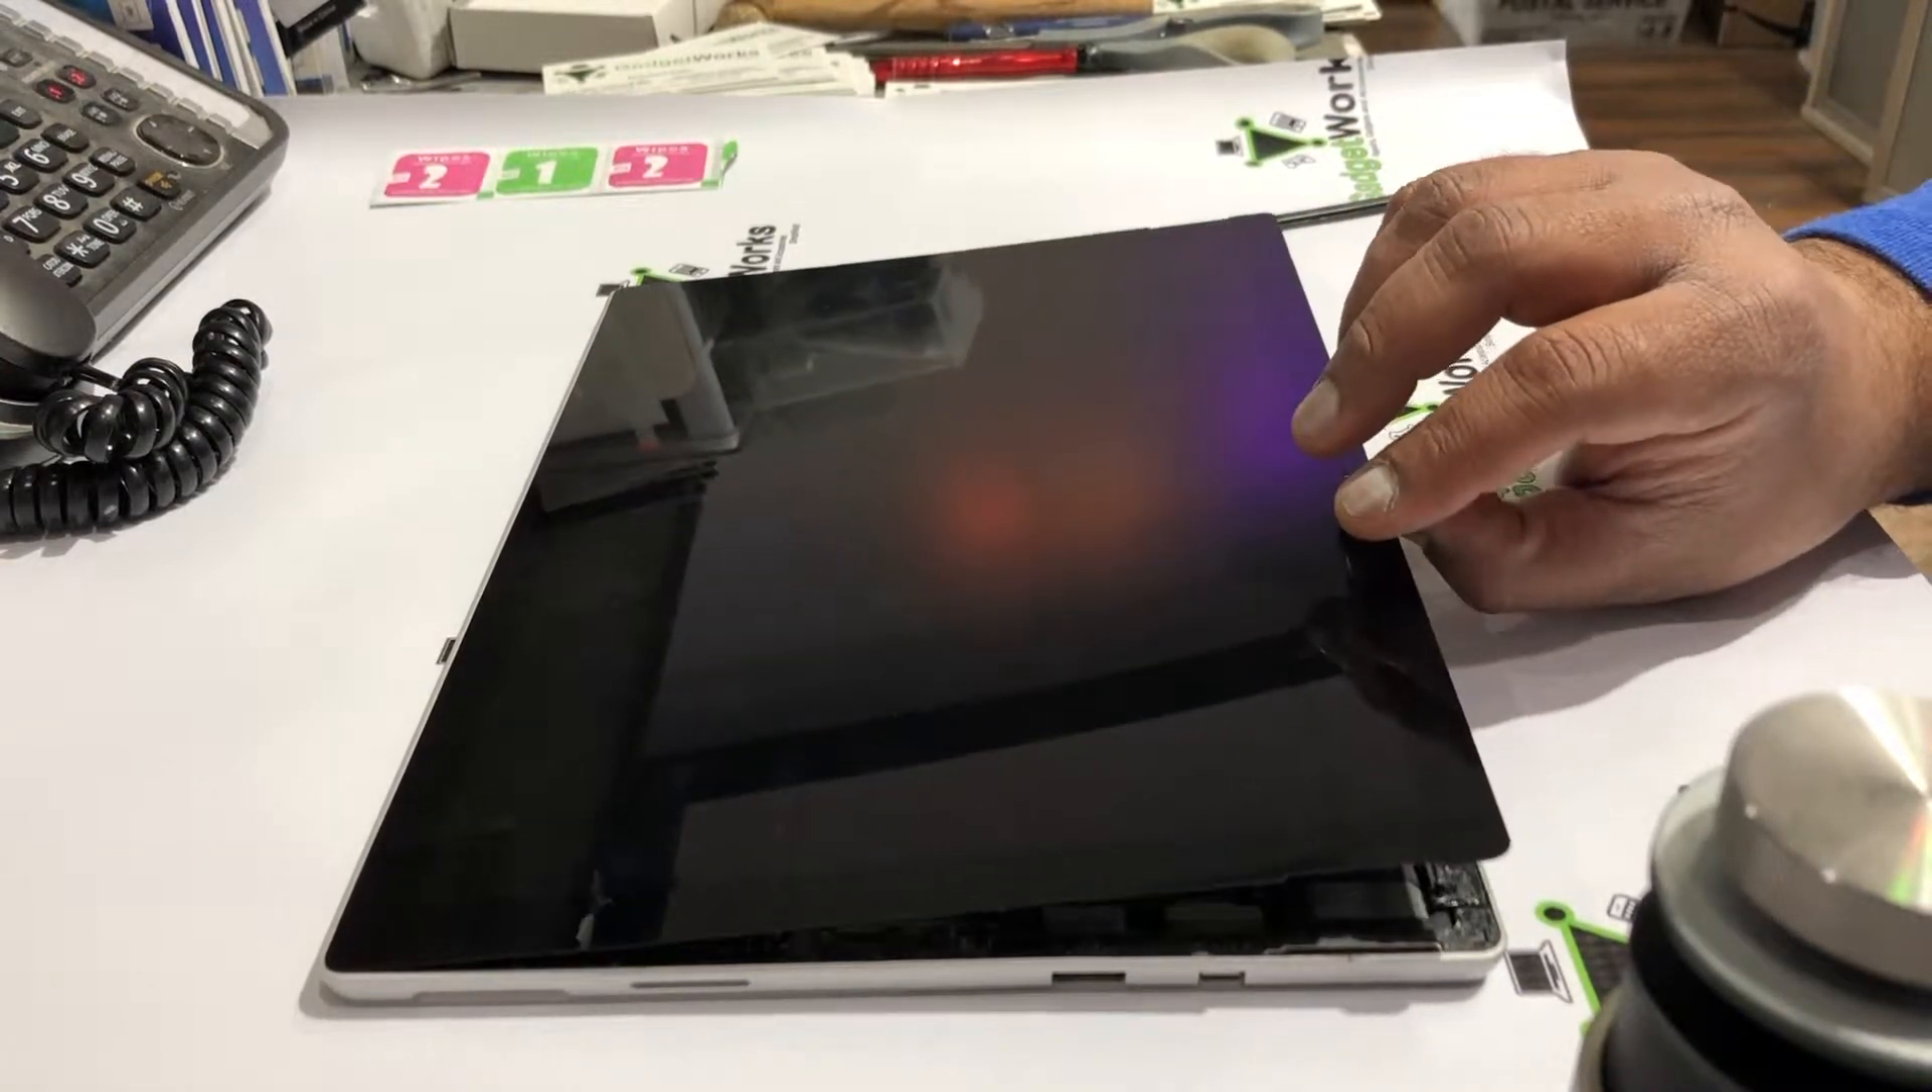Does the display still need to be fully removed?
Yes.